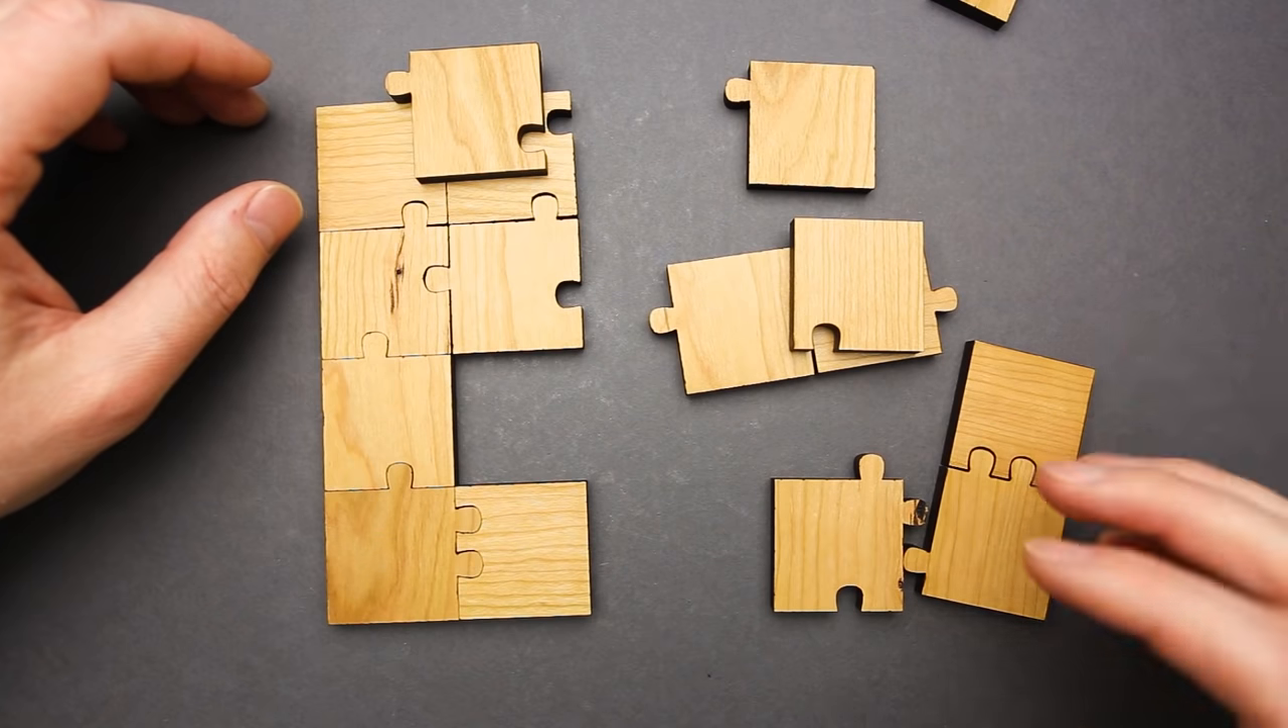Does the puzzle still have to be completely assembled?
Yes.